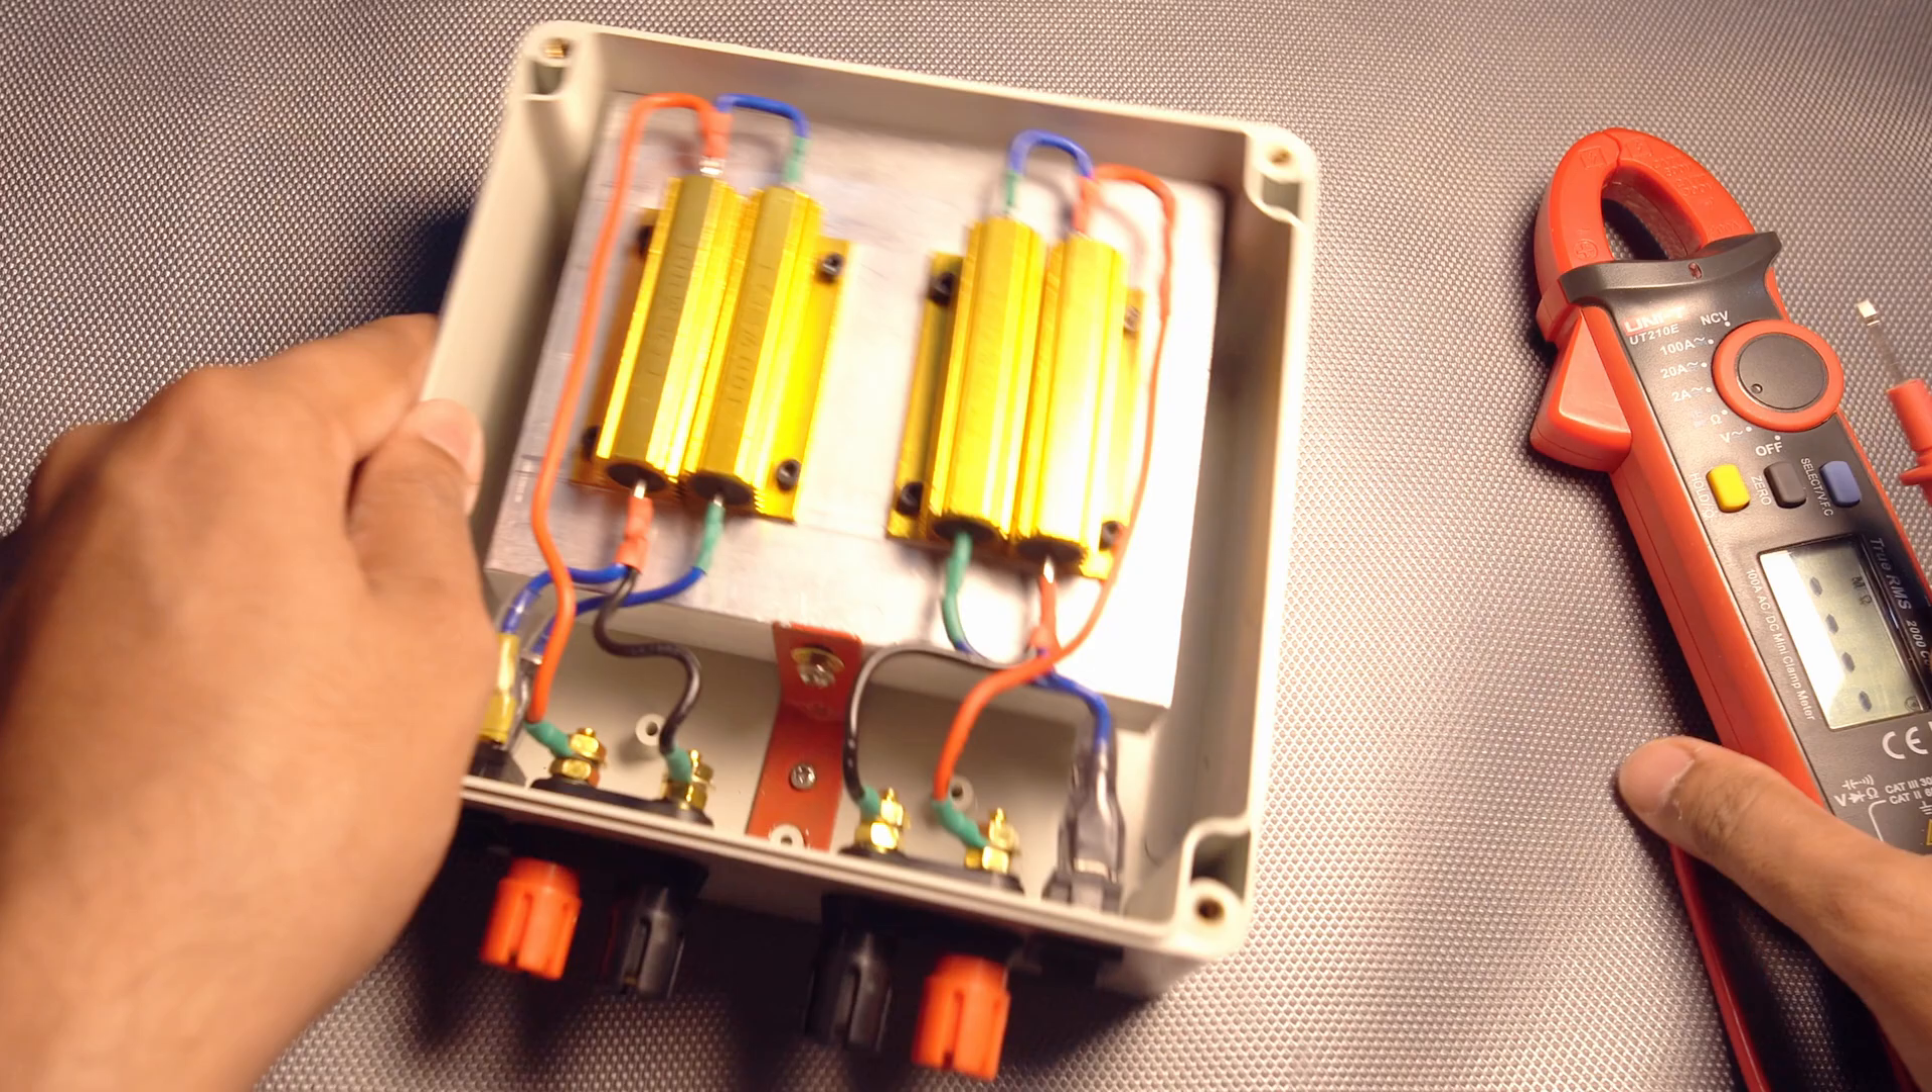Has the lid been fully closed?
No.